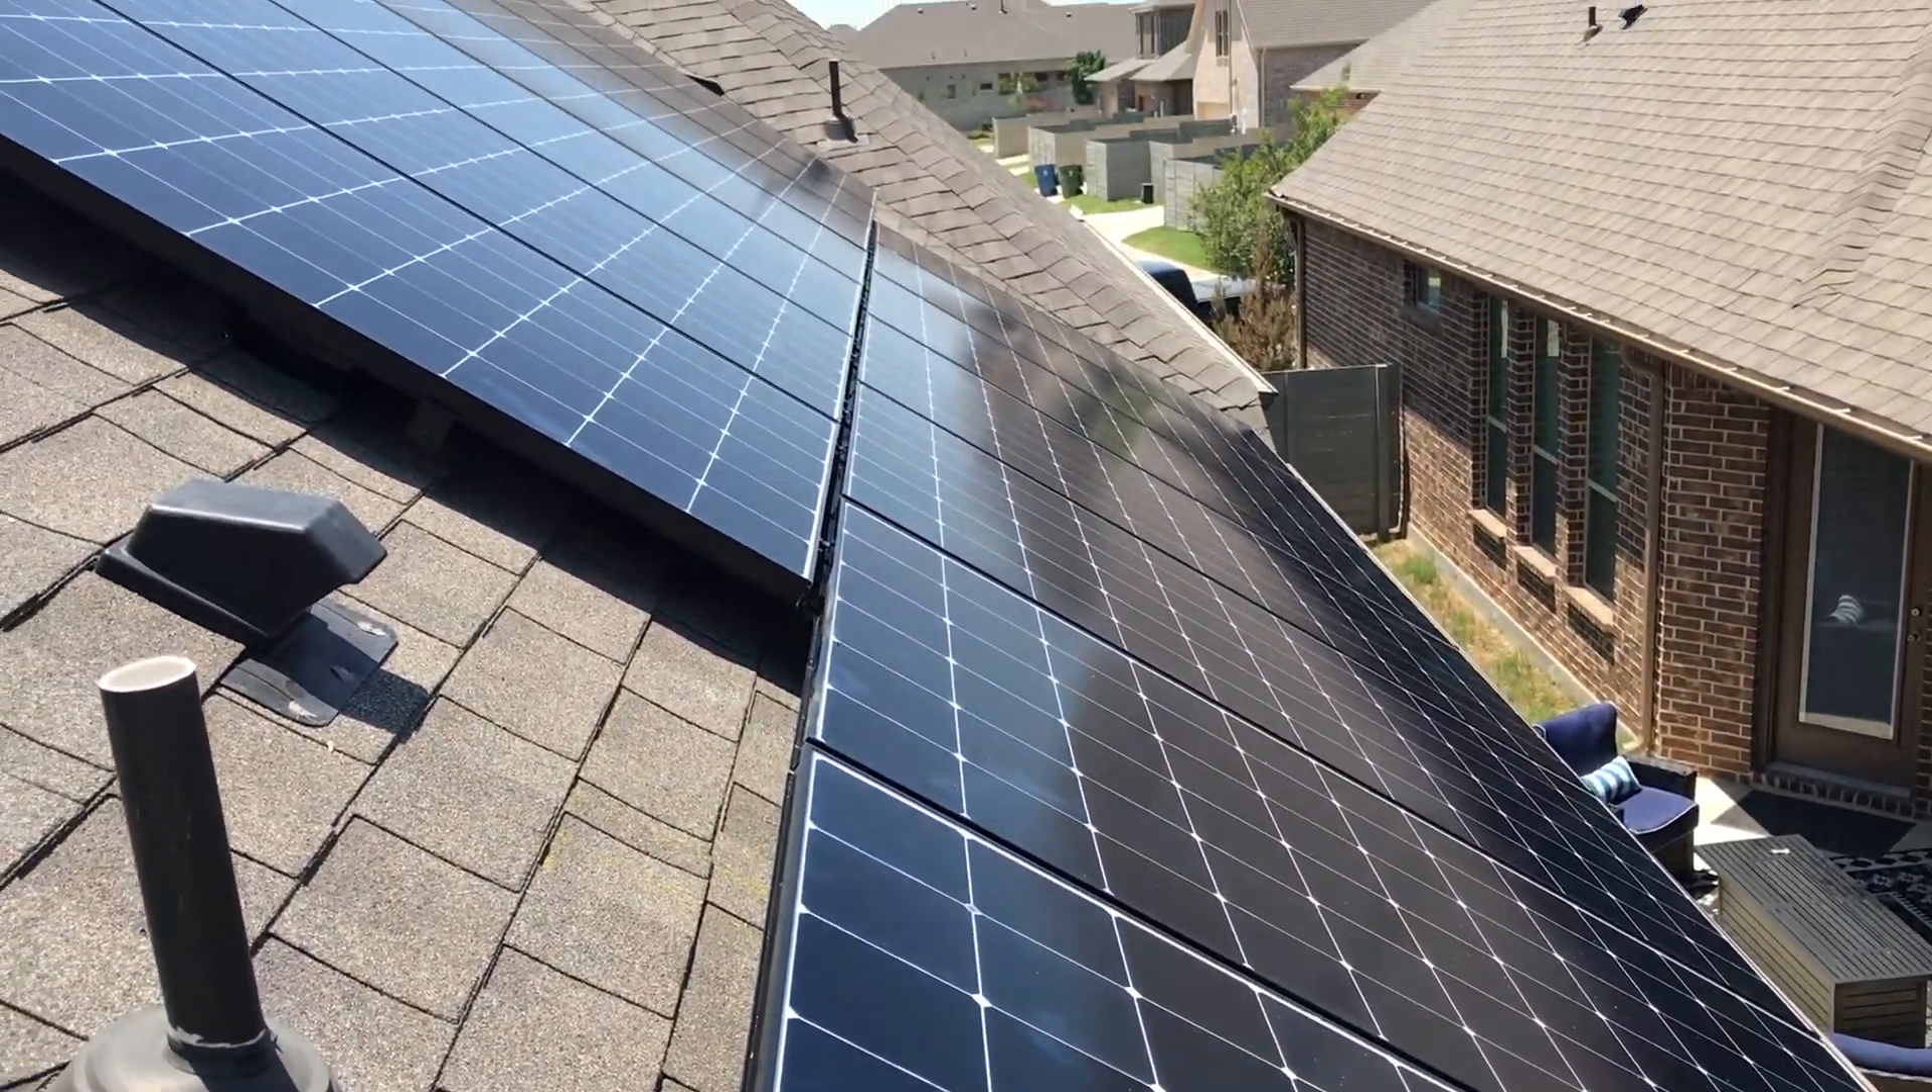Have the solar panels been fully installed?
Yes.